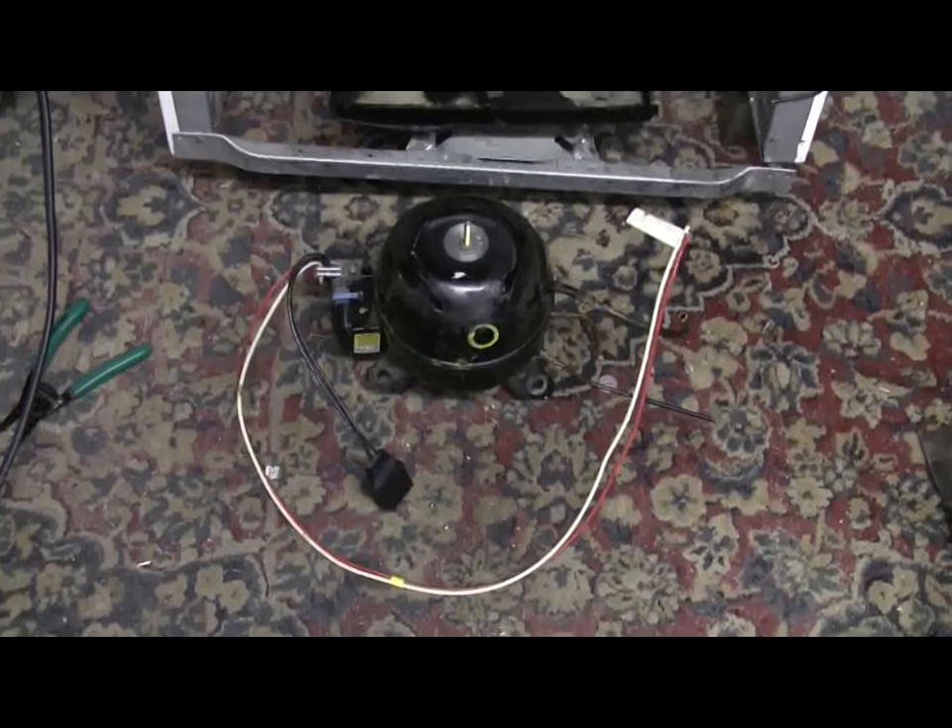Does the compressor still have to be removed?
No.